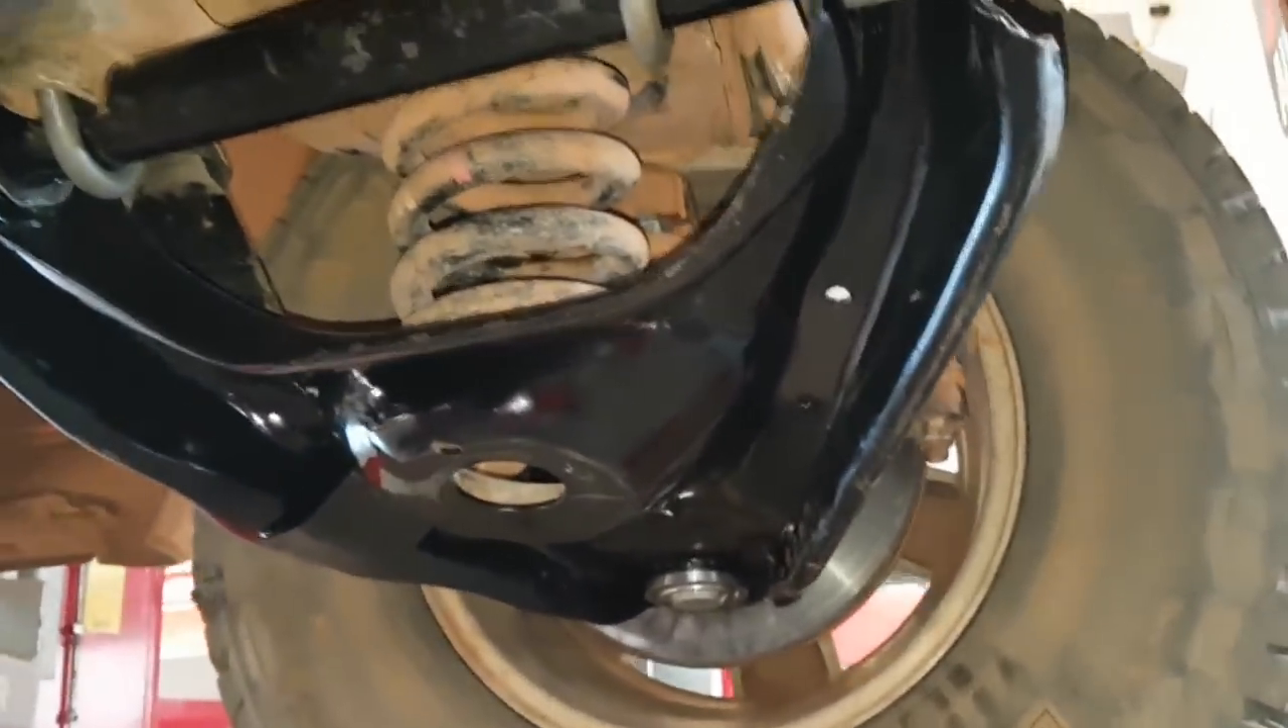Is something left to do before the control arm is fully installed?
No.